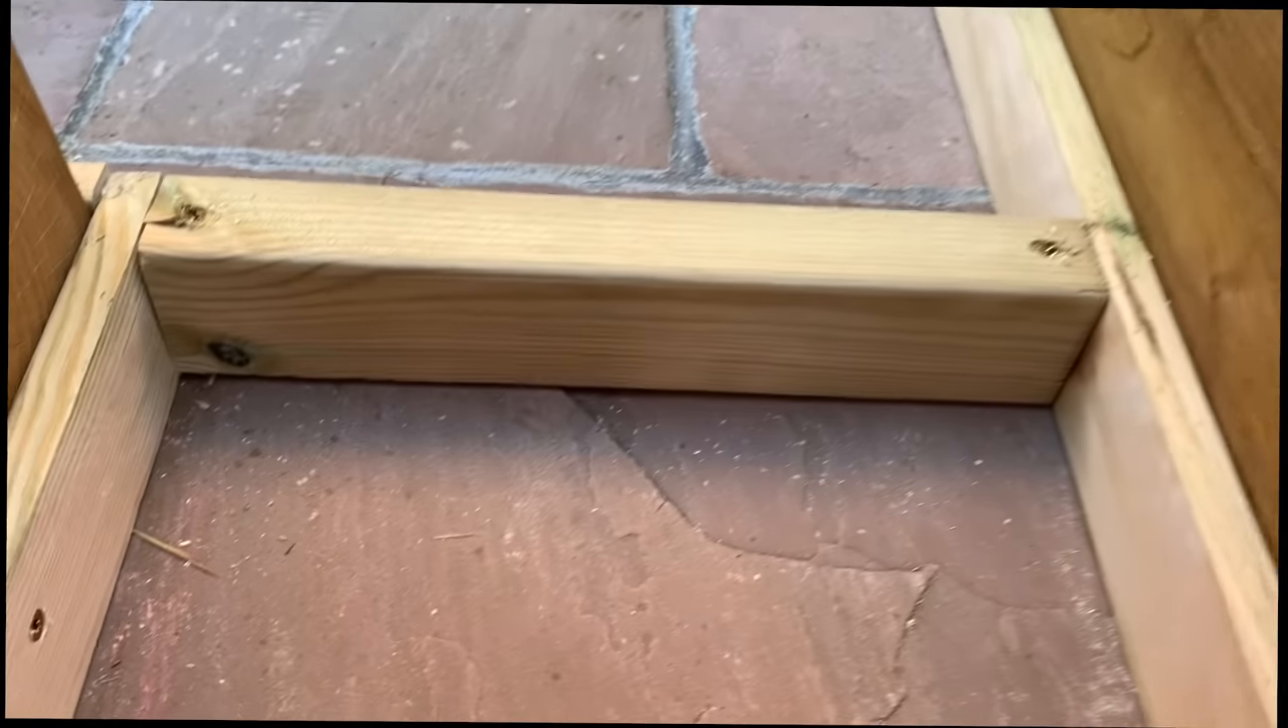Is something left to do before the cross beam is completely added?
No.